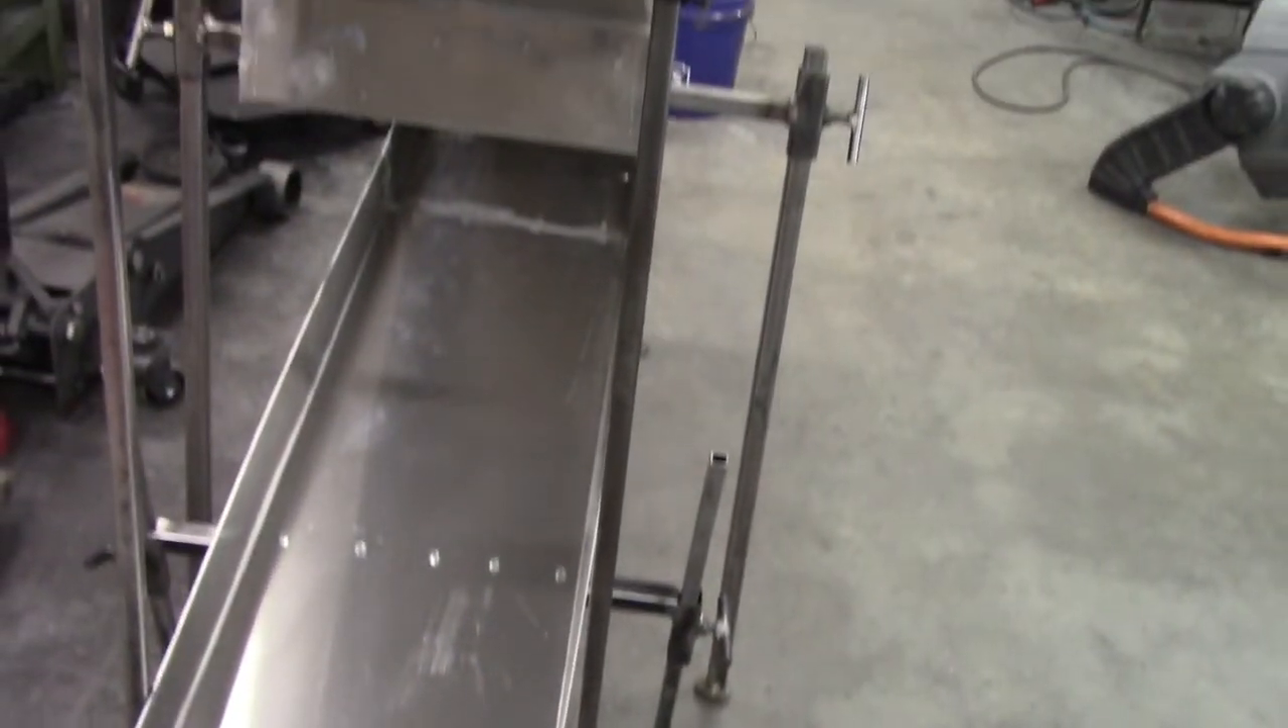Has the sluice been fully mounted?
Yes.